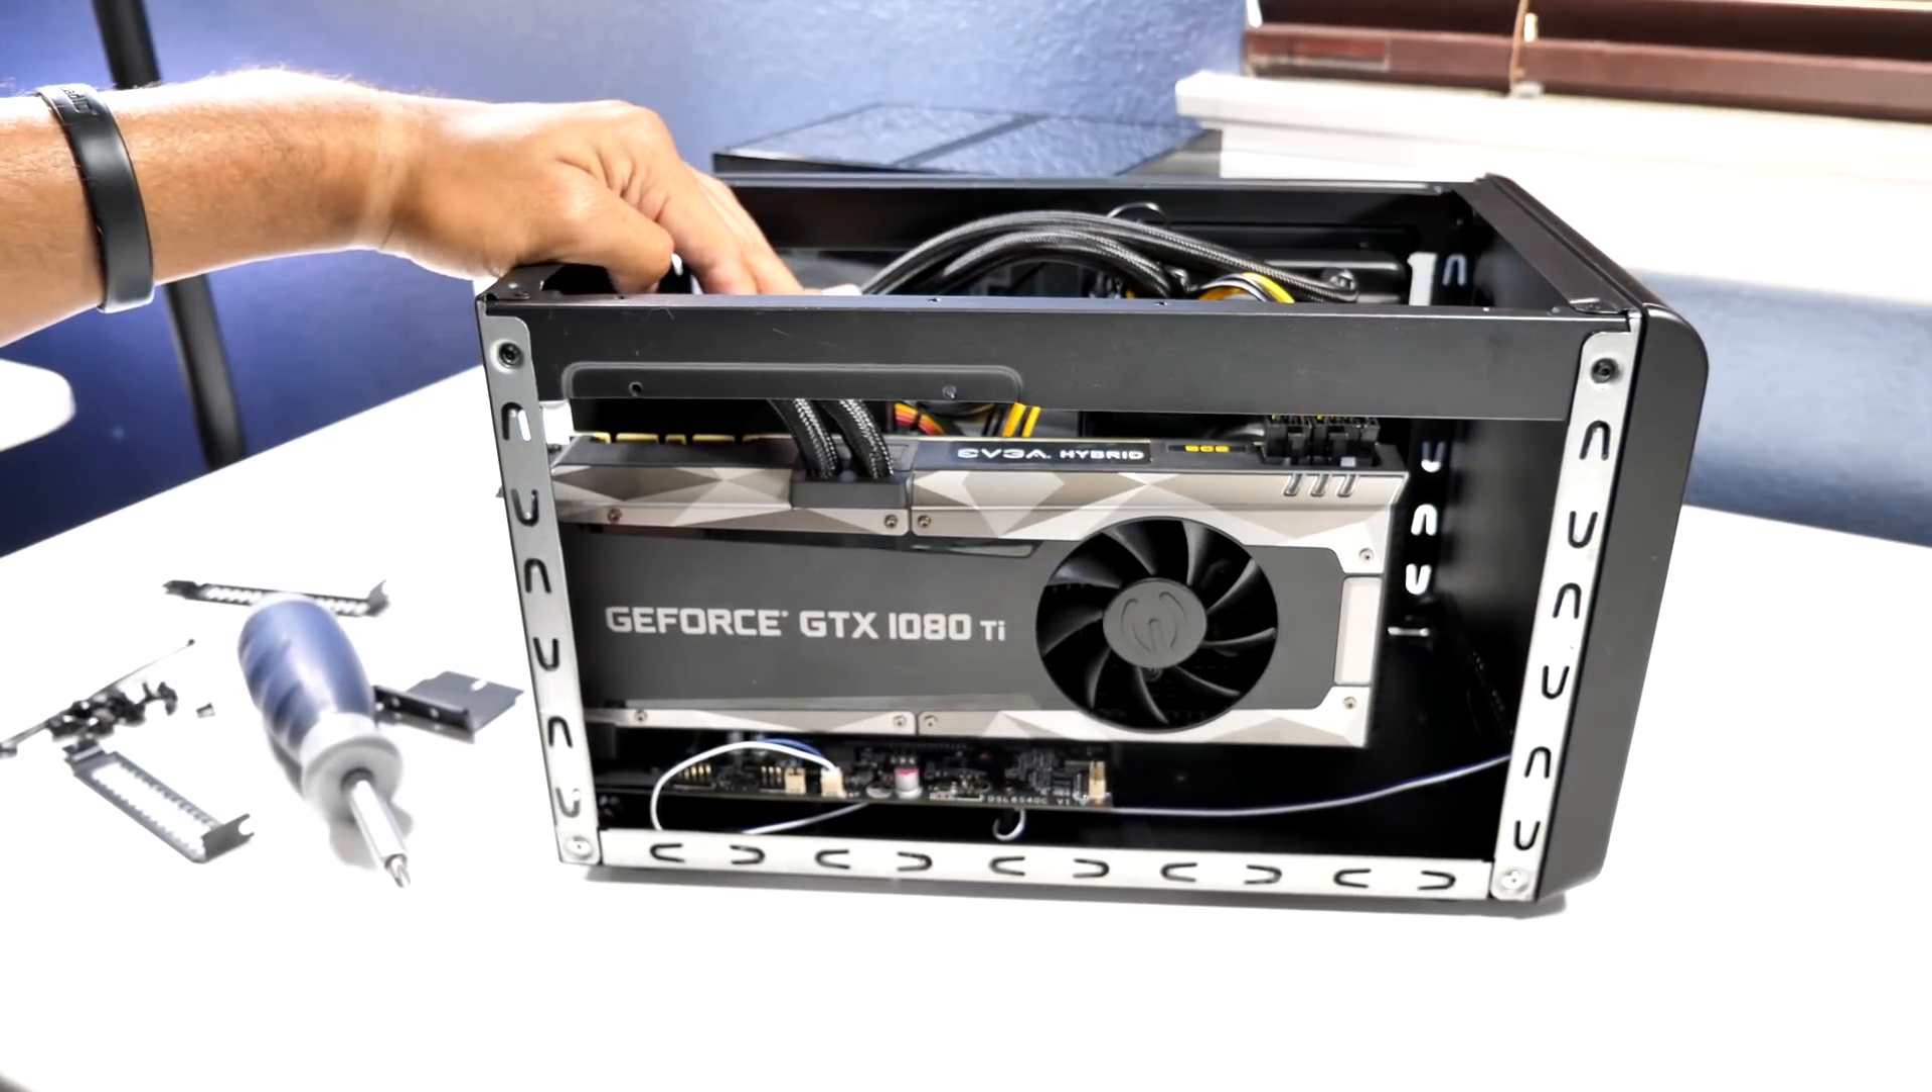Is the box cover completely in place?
No.